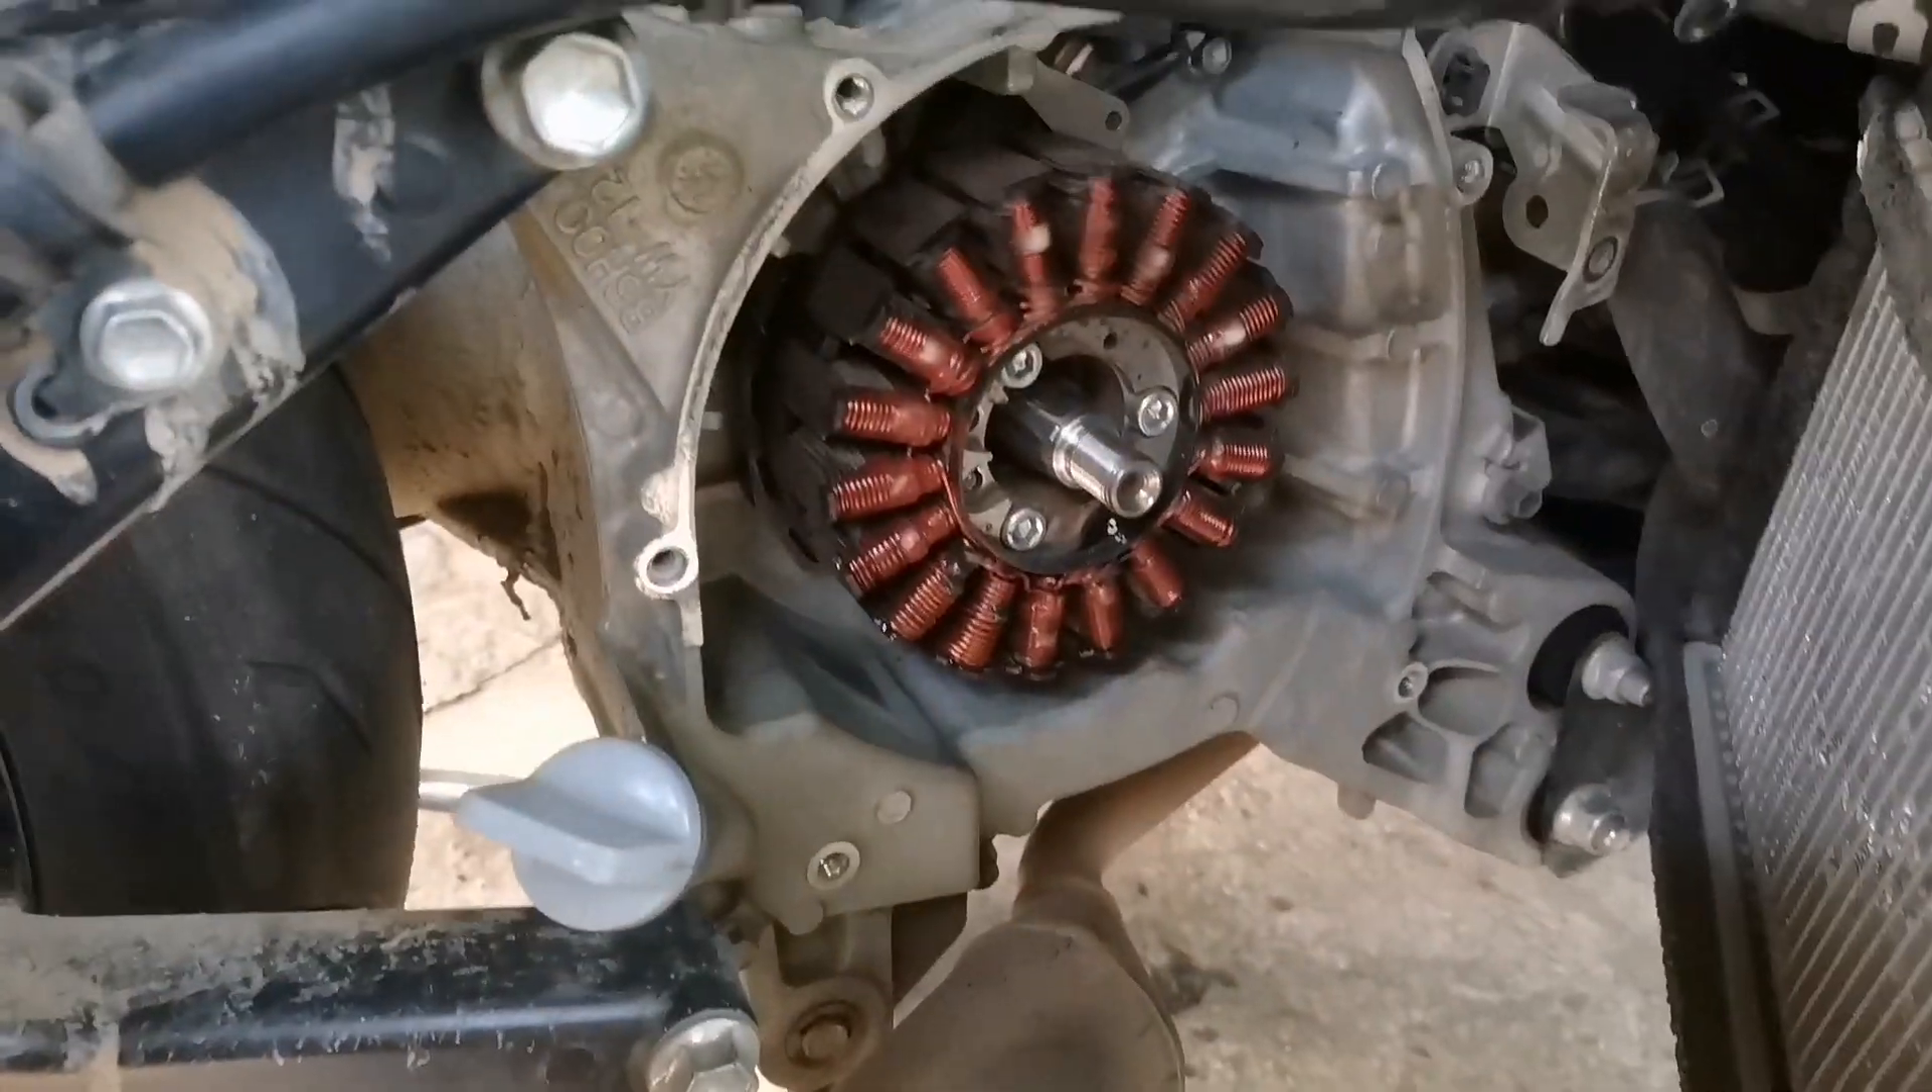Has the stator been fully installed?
Yes.